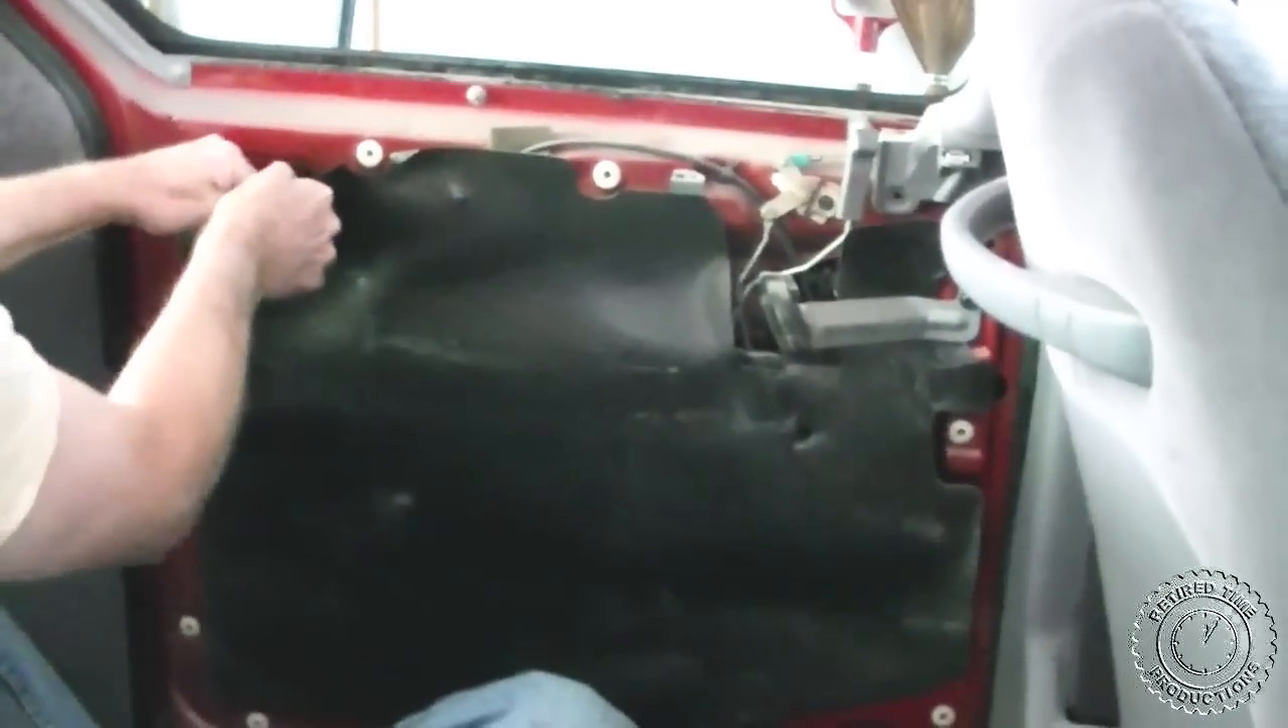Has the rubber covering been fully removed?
No.